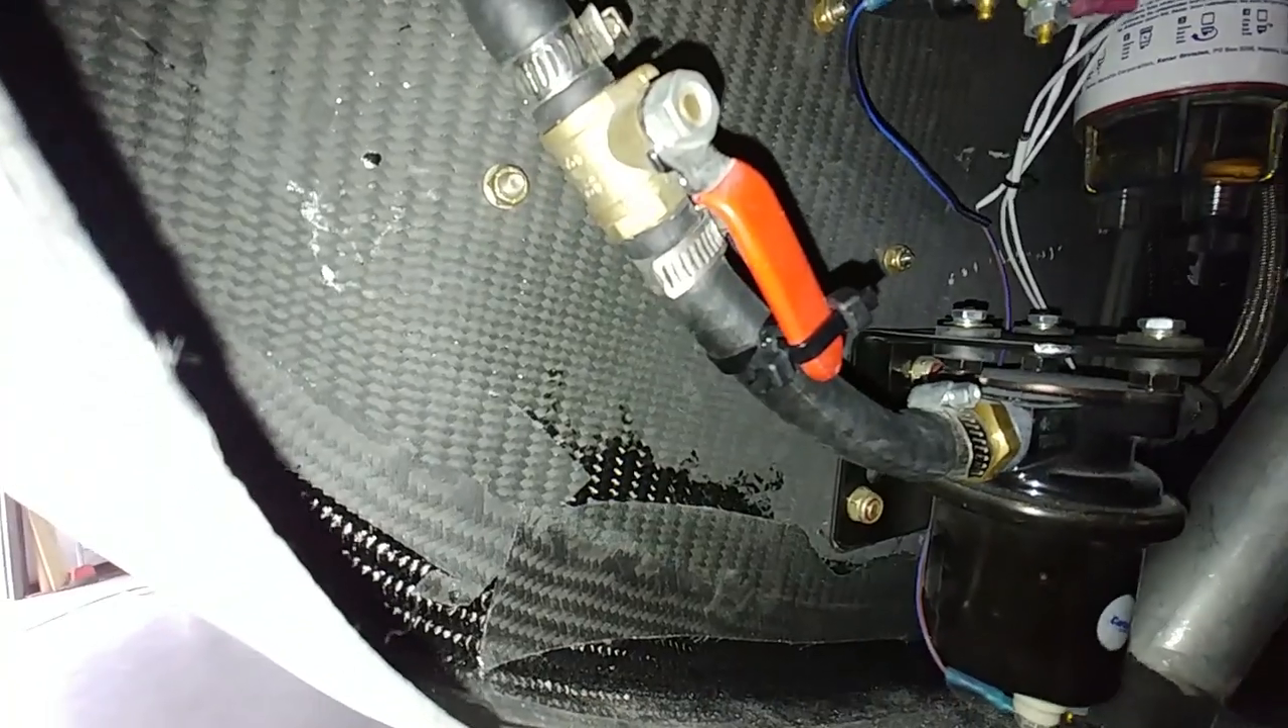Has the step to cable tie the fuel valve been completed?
Yes.